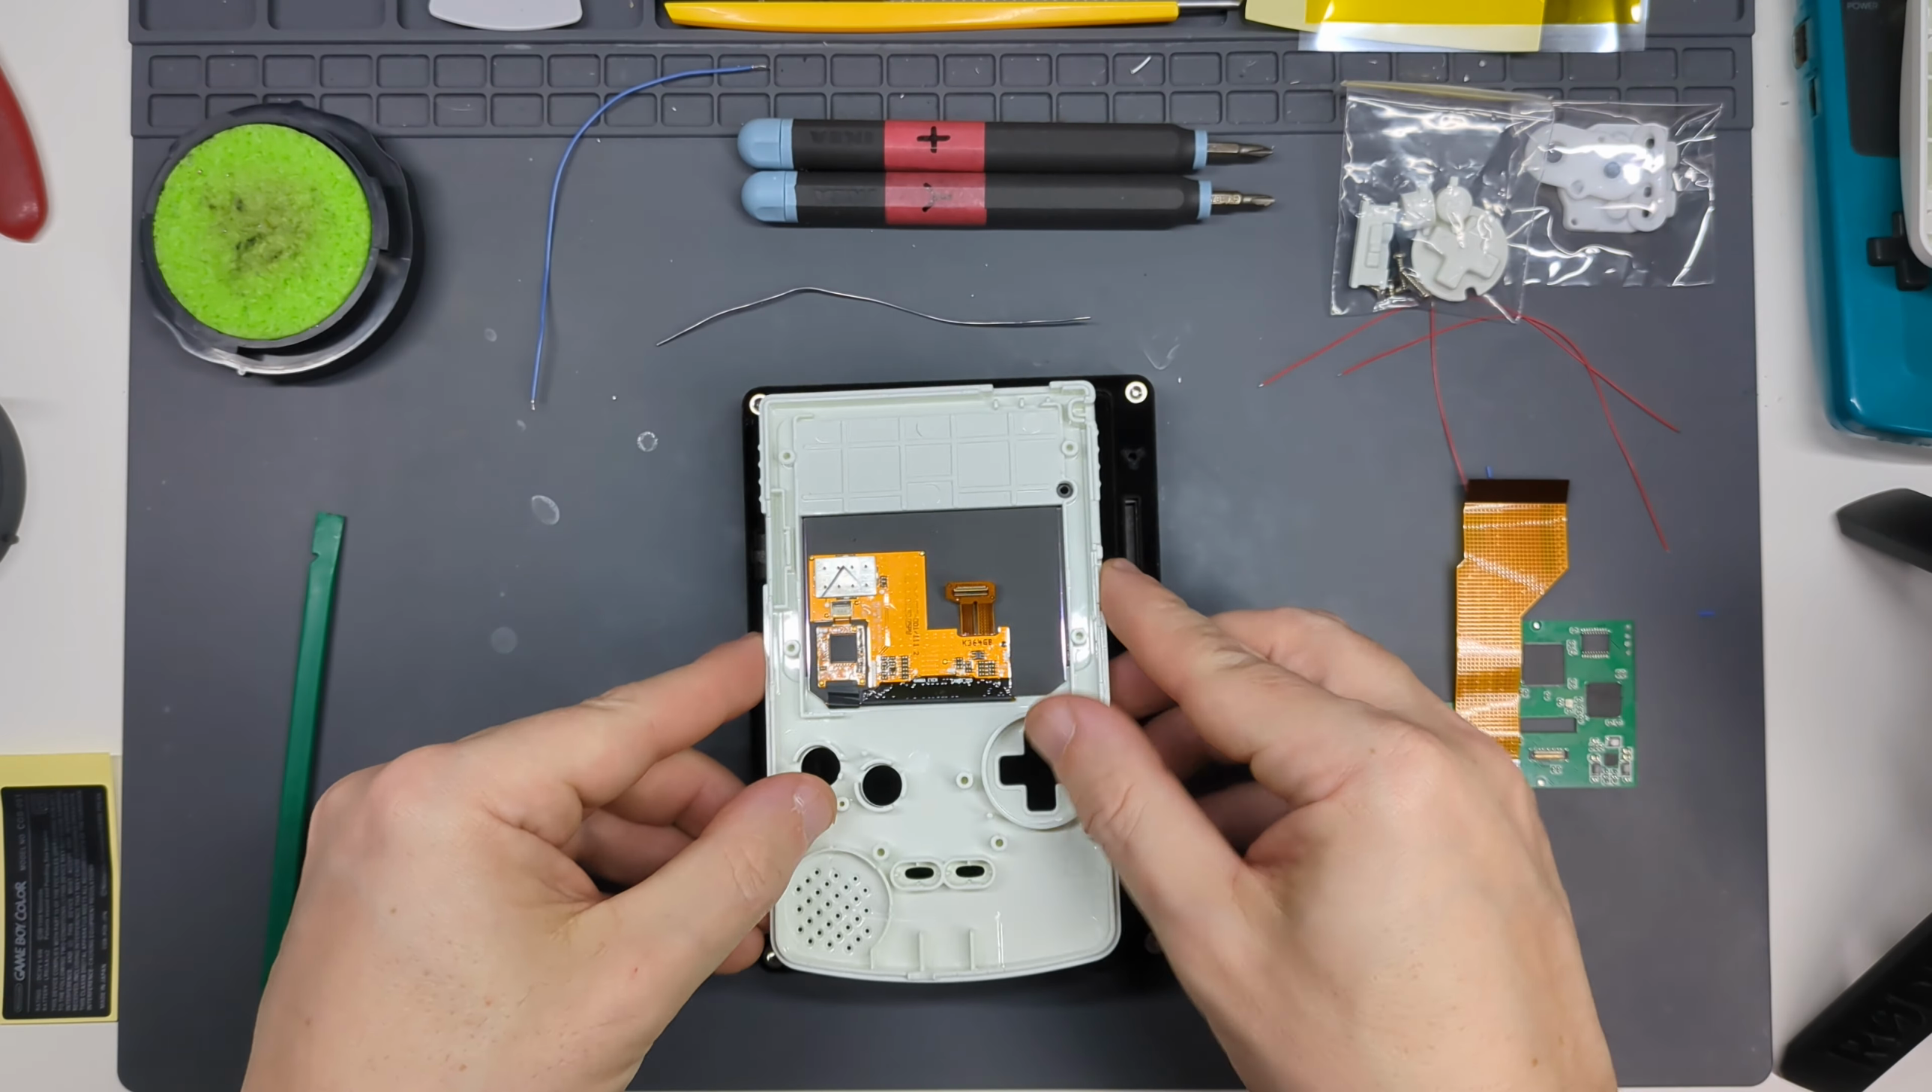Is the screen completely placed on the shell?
Yes.